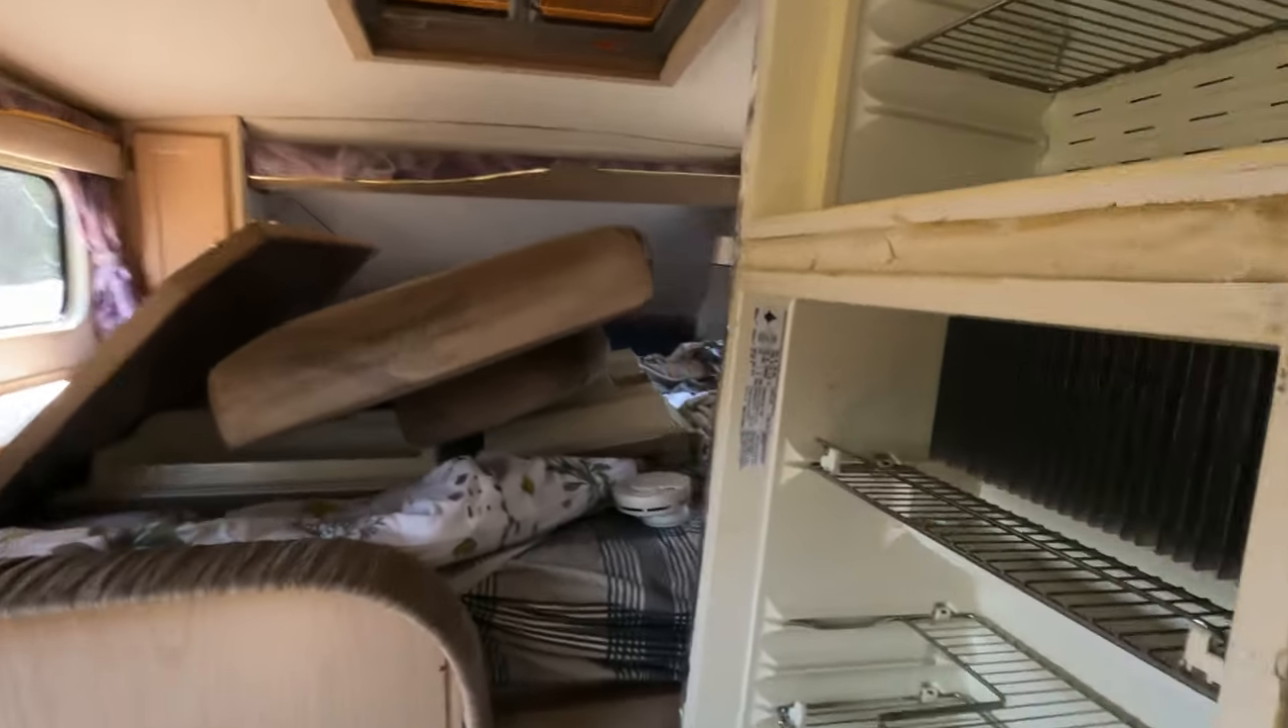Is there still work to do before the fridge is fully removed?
Yes.